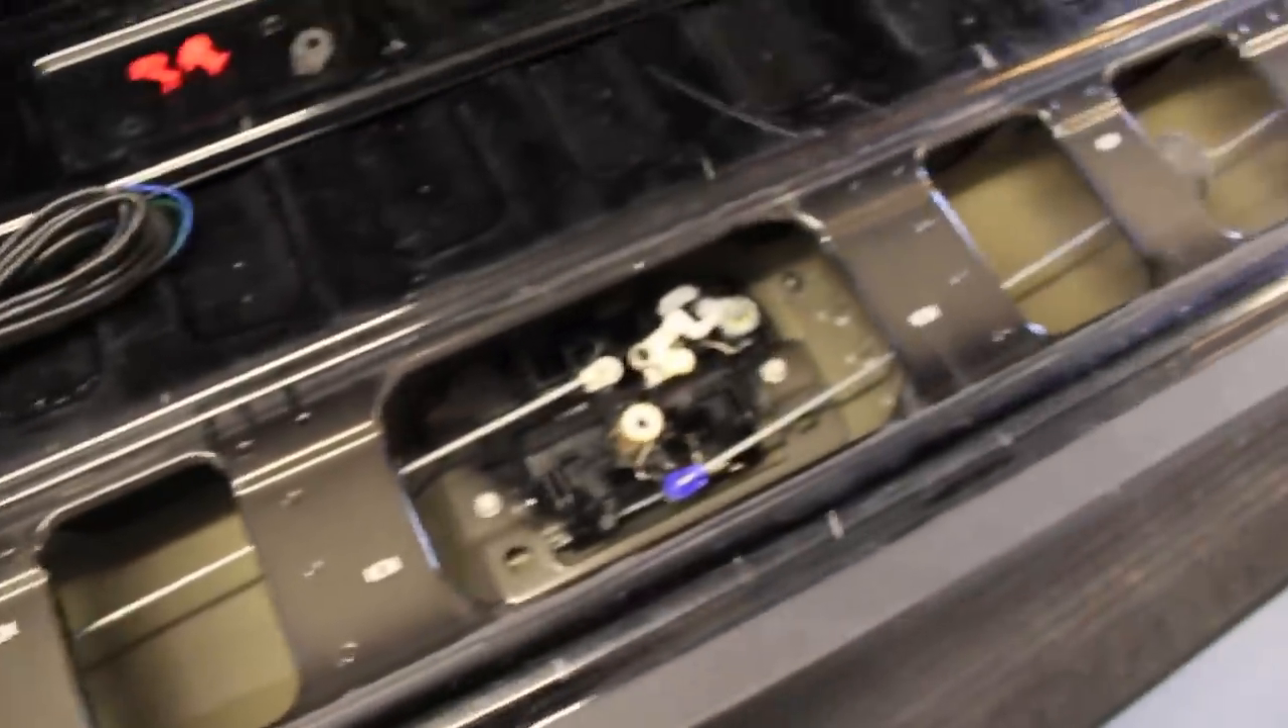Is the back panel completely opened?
Yes.